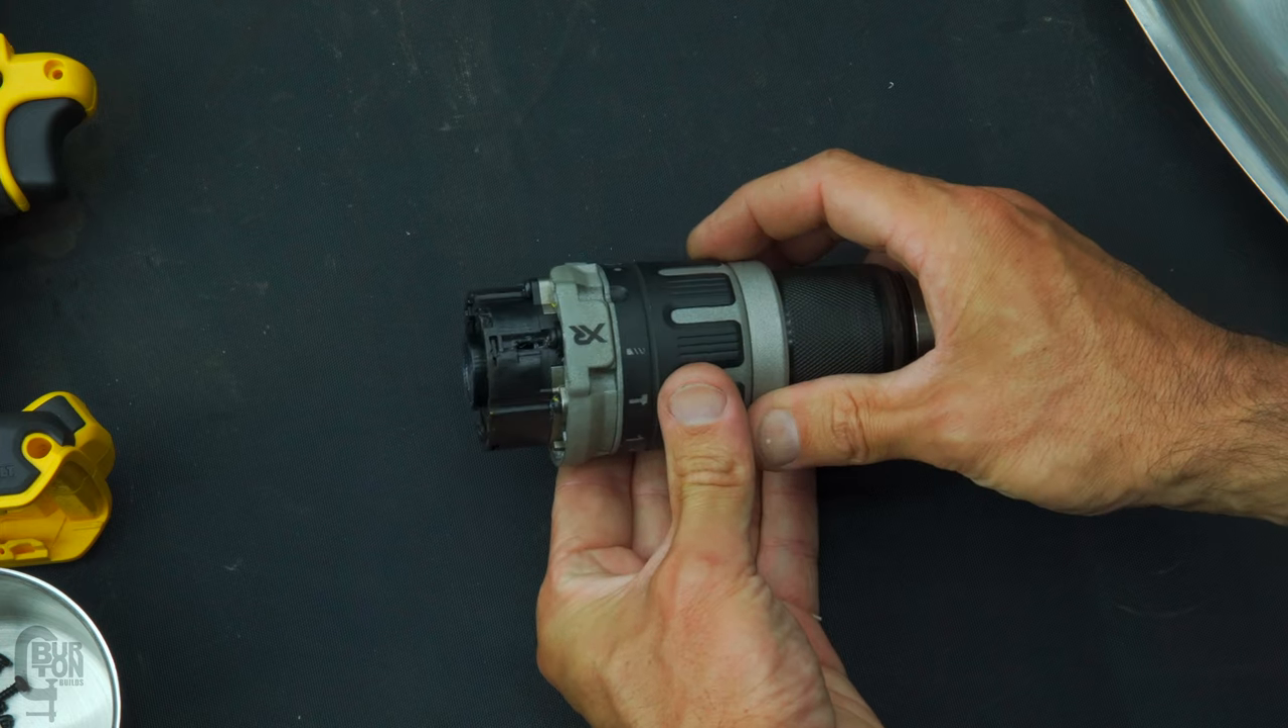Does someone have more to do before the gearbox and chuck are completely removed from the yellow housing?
No.